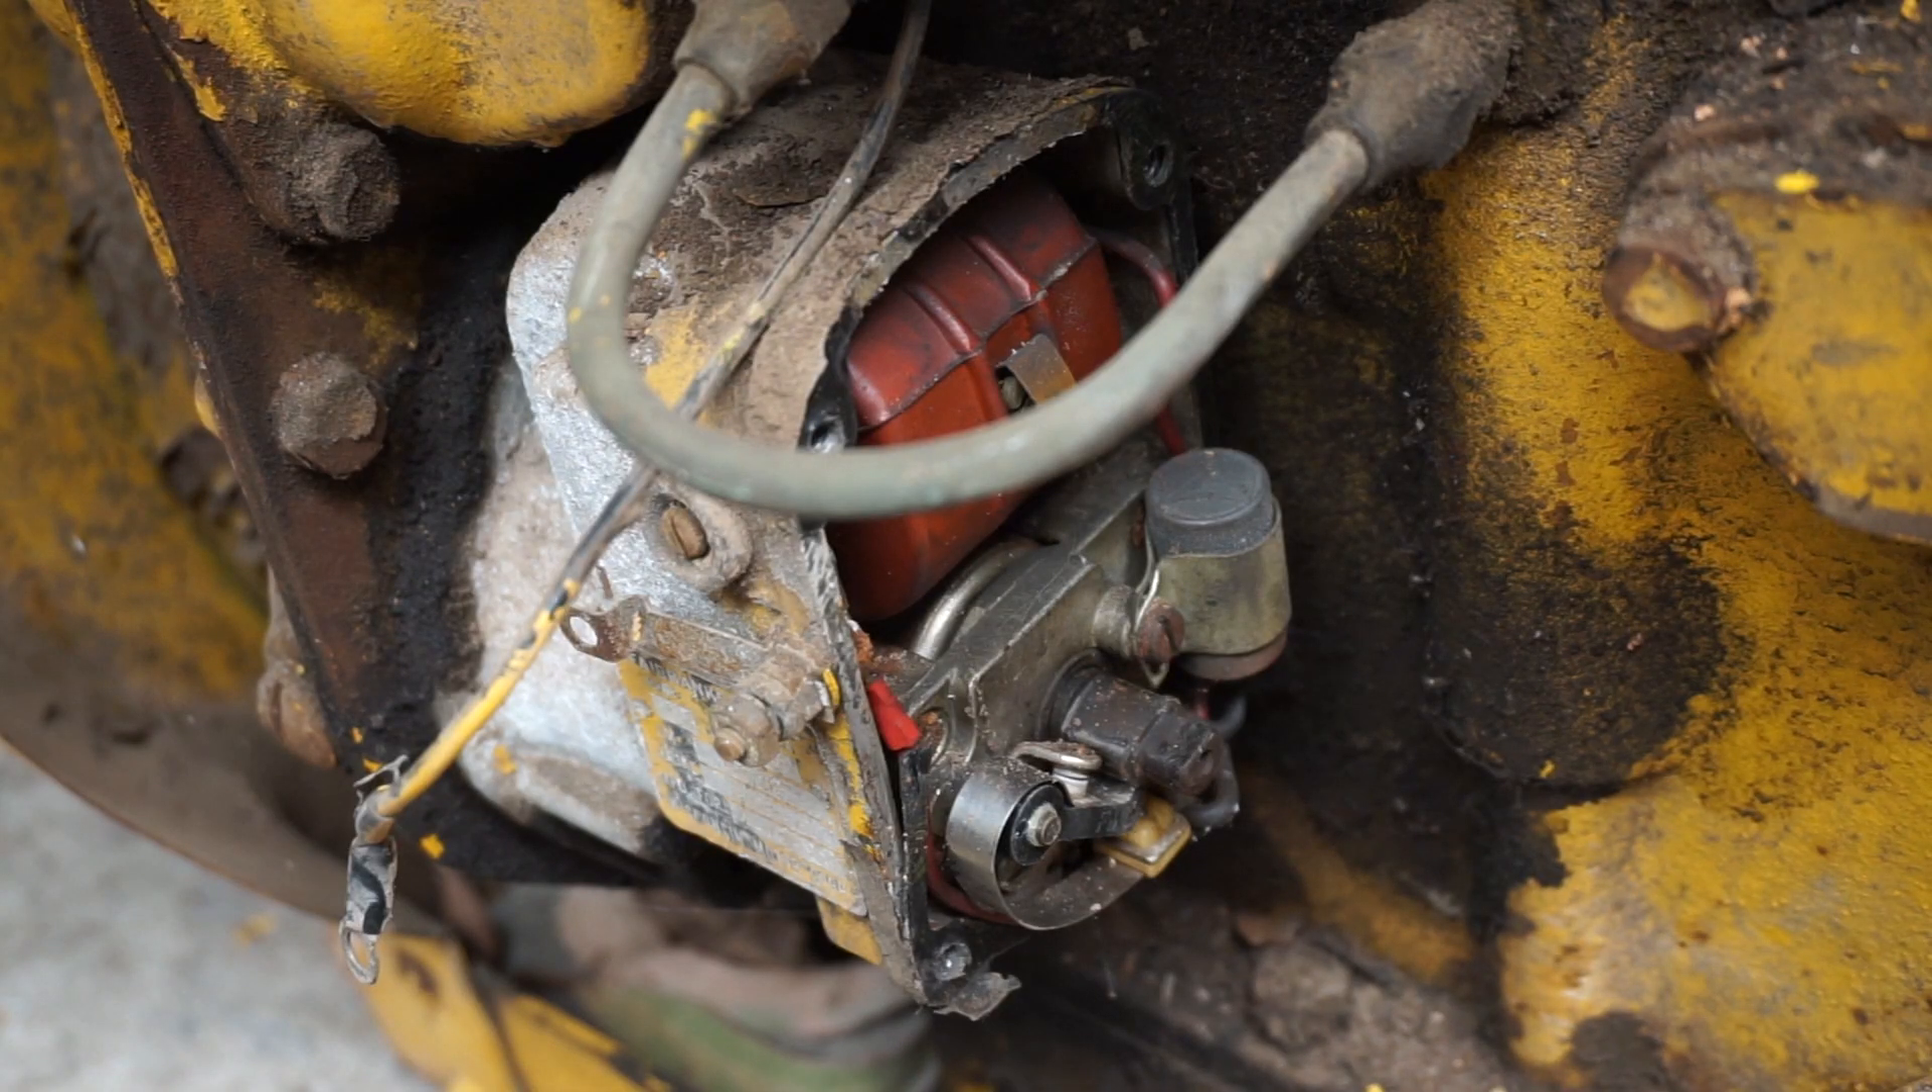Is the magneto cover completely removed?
Yes.